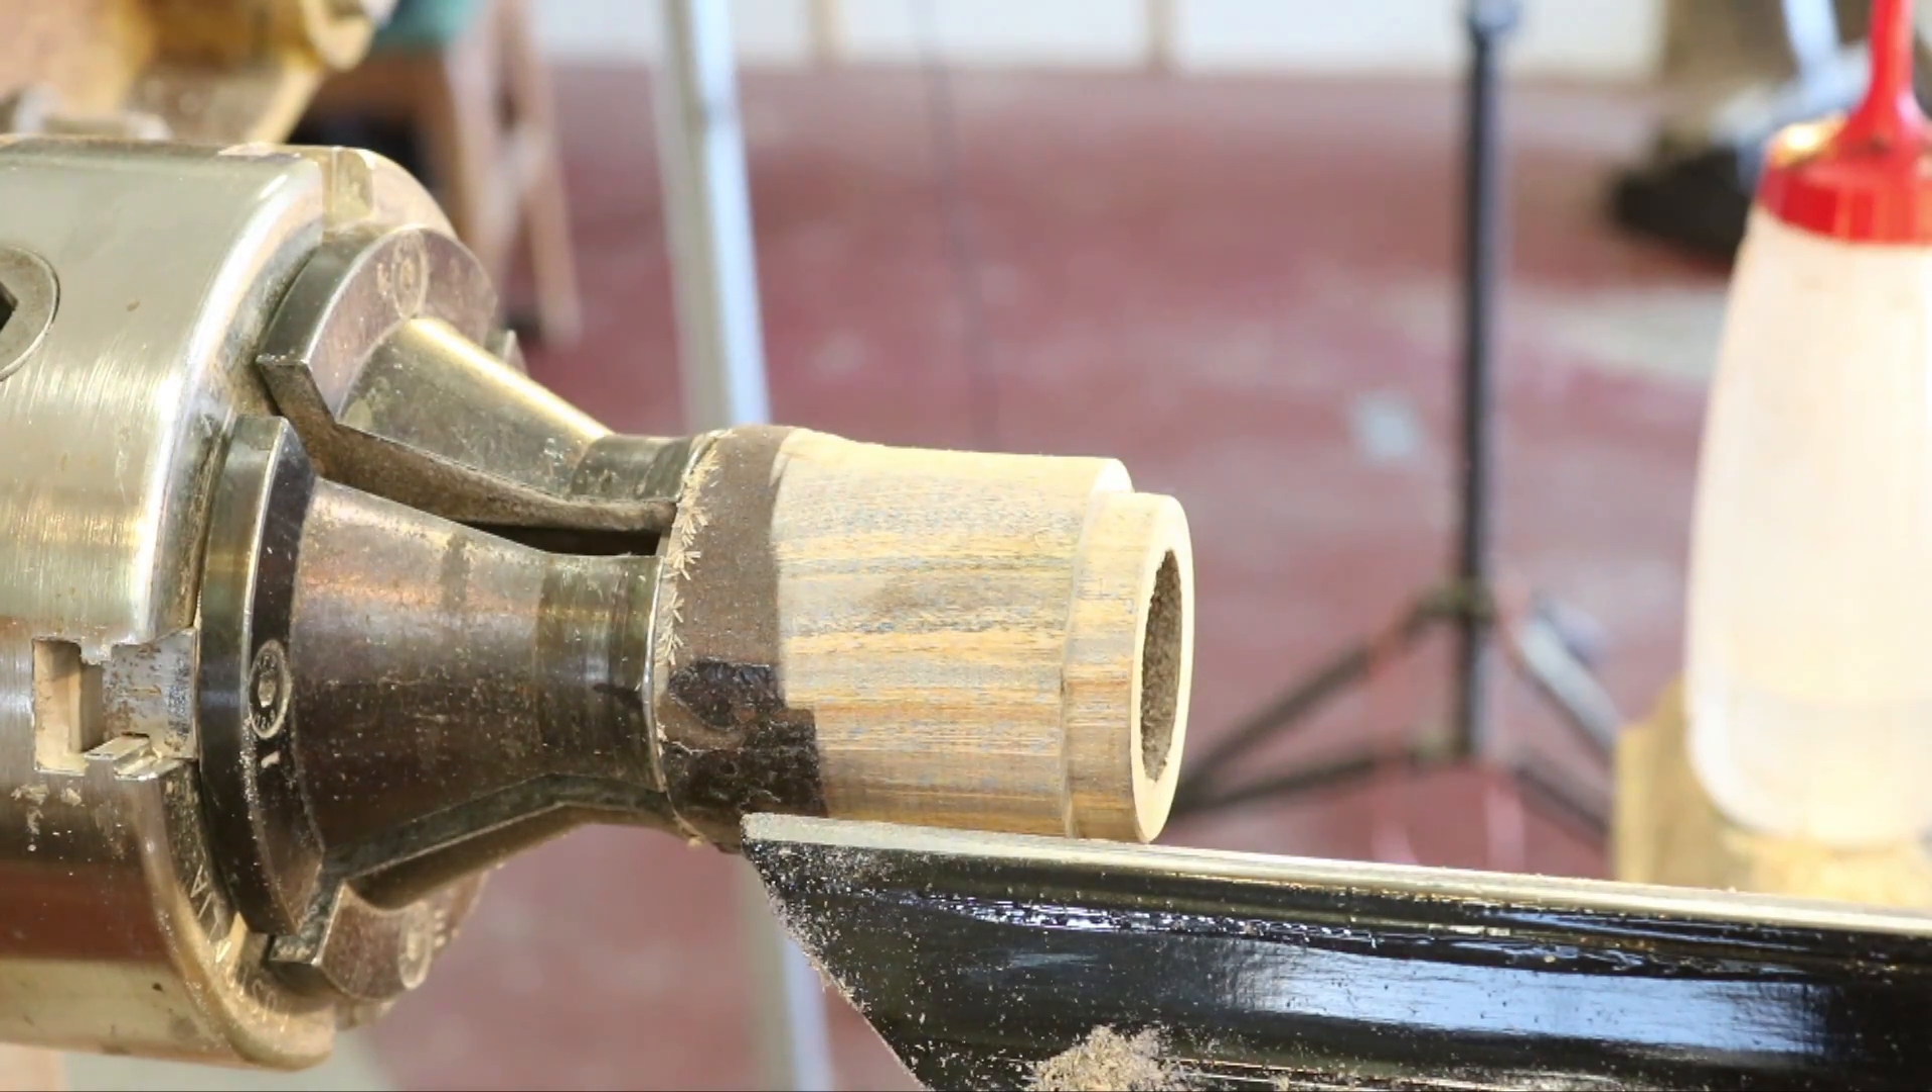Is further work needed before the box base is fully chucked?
No.